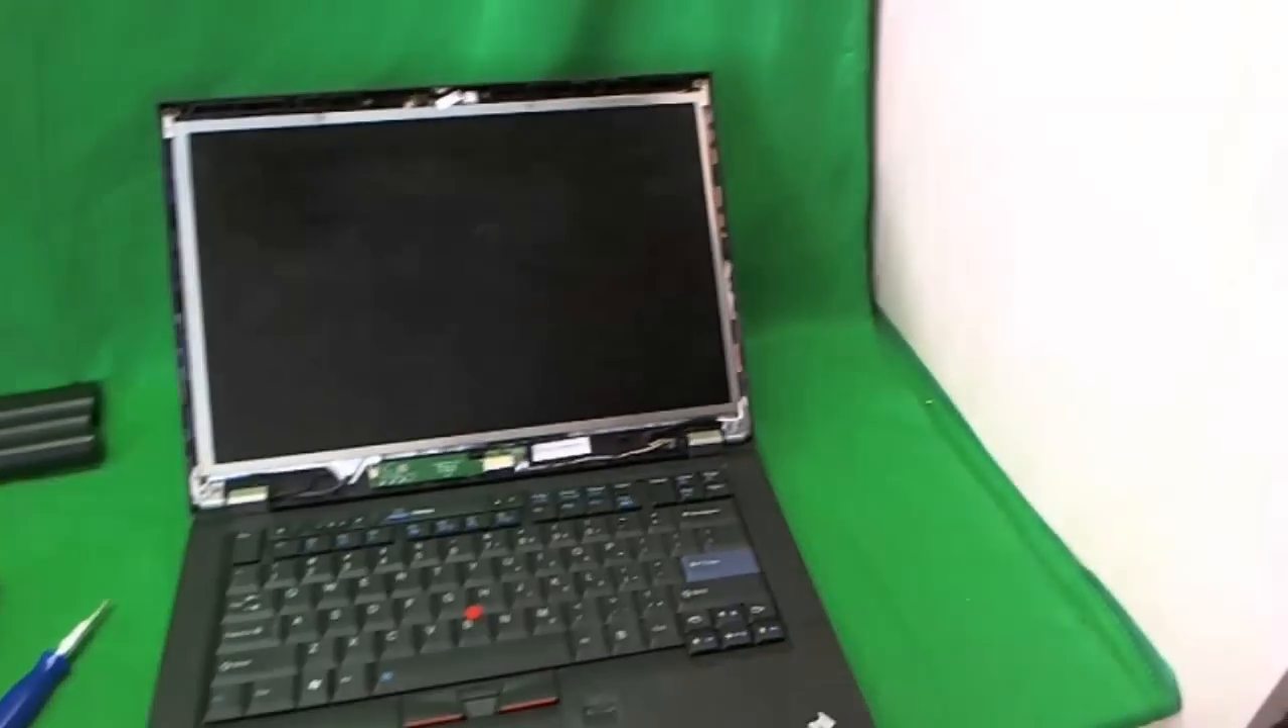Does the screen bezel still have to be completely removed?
No.